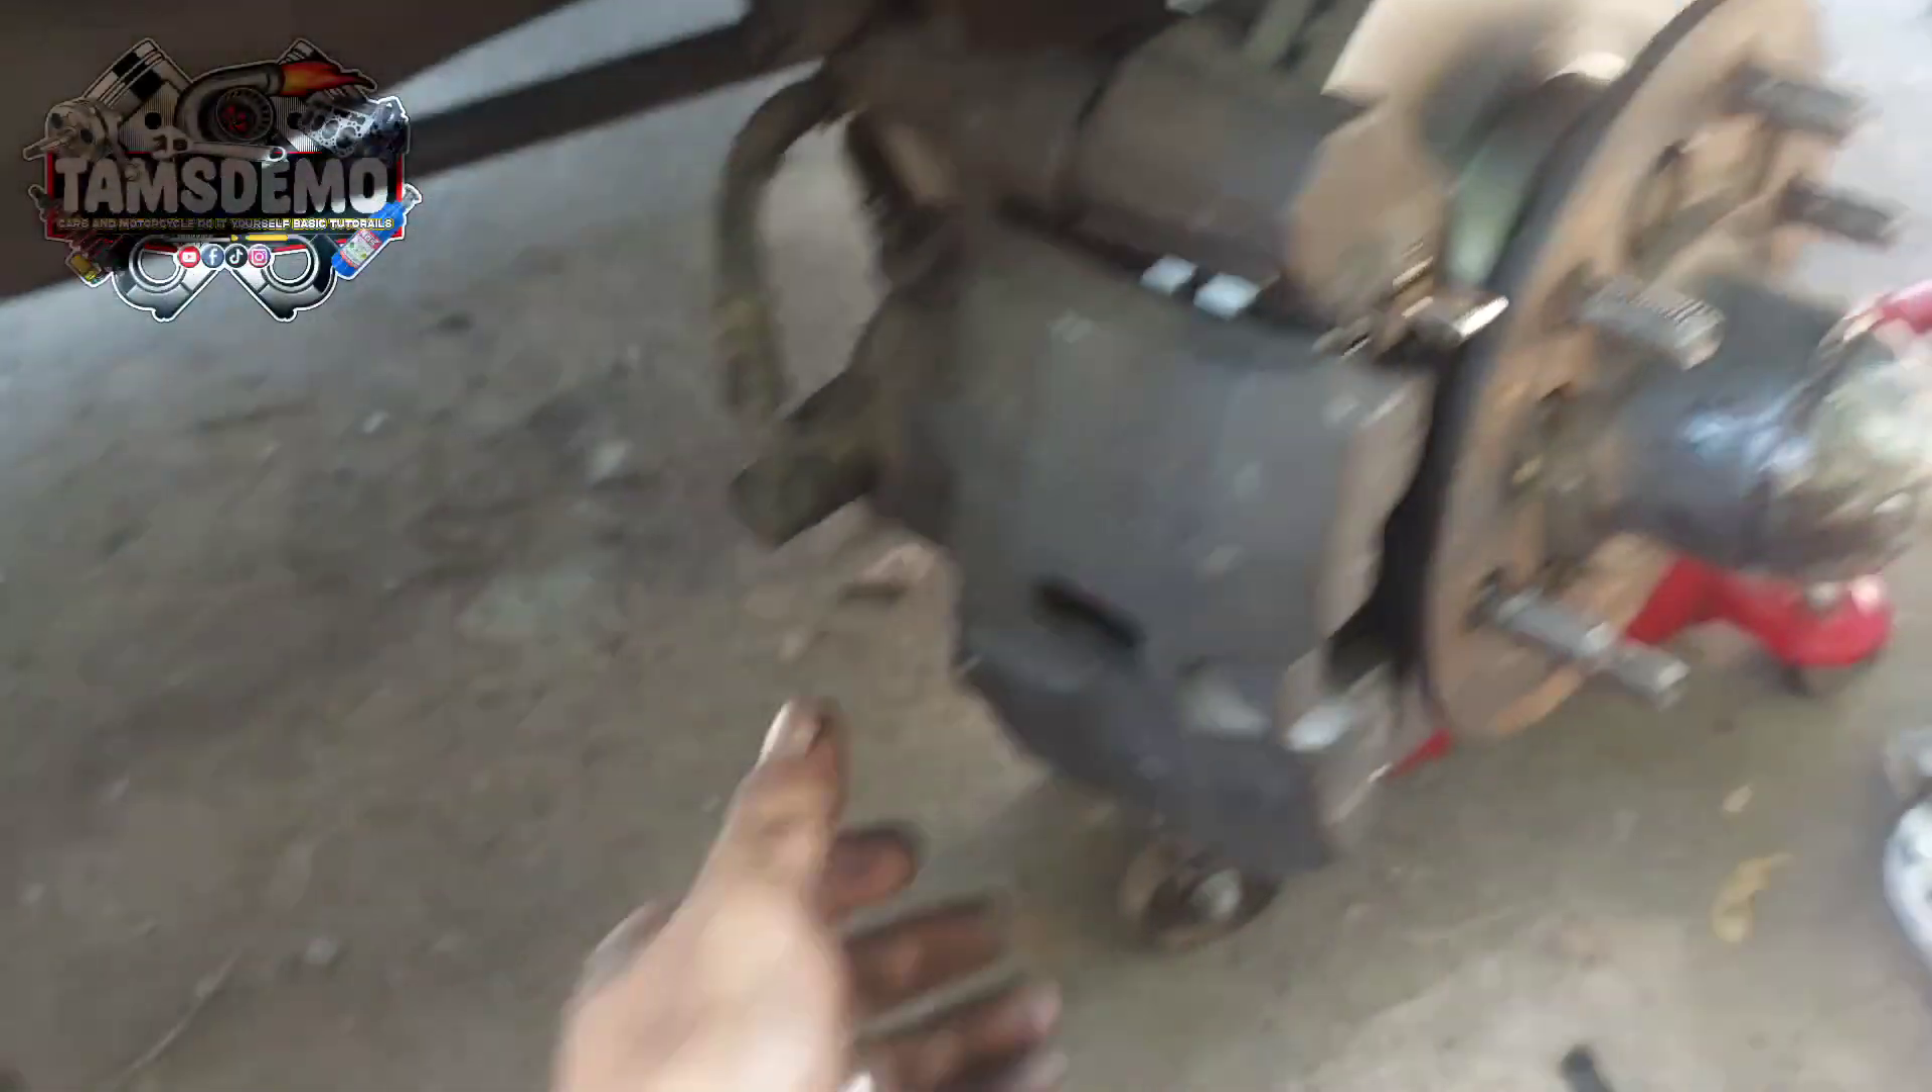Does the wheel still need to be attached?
Yes.